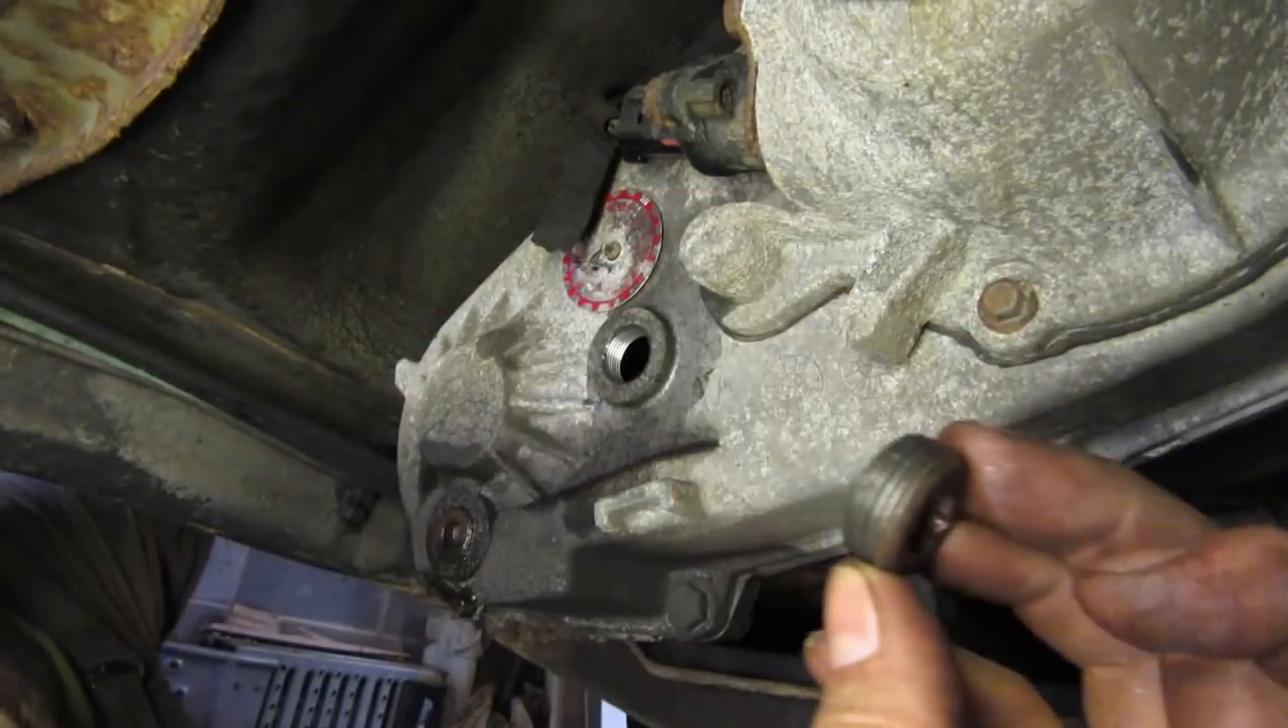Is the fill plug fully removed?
Yes.